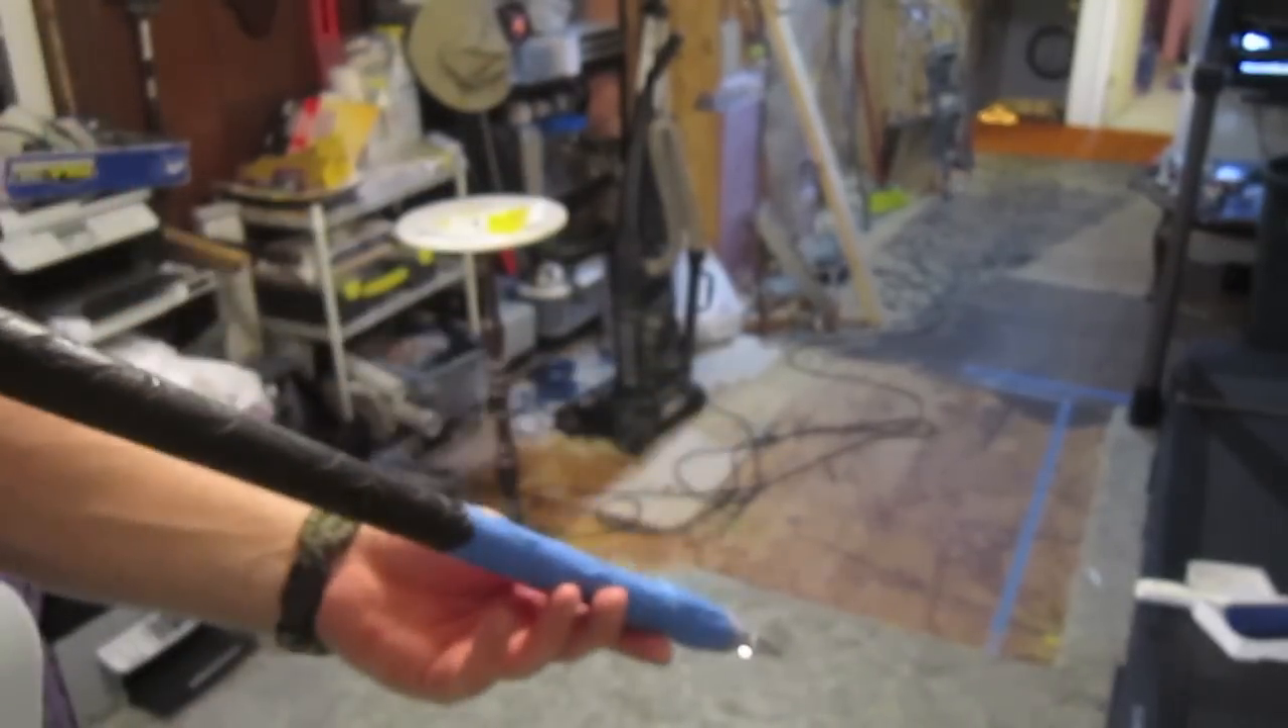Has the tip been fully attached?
Yes.